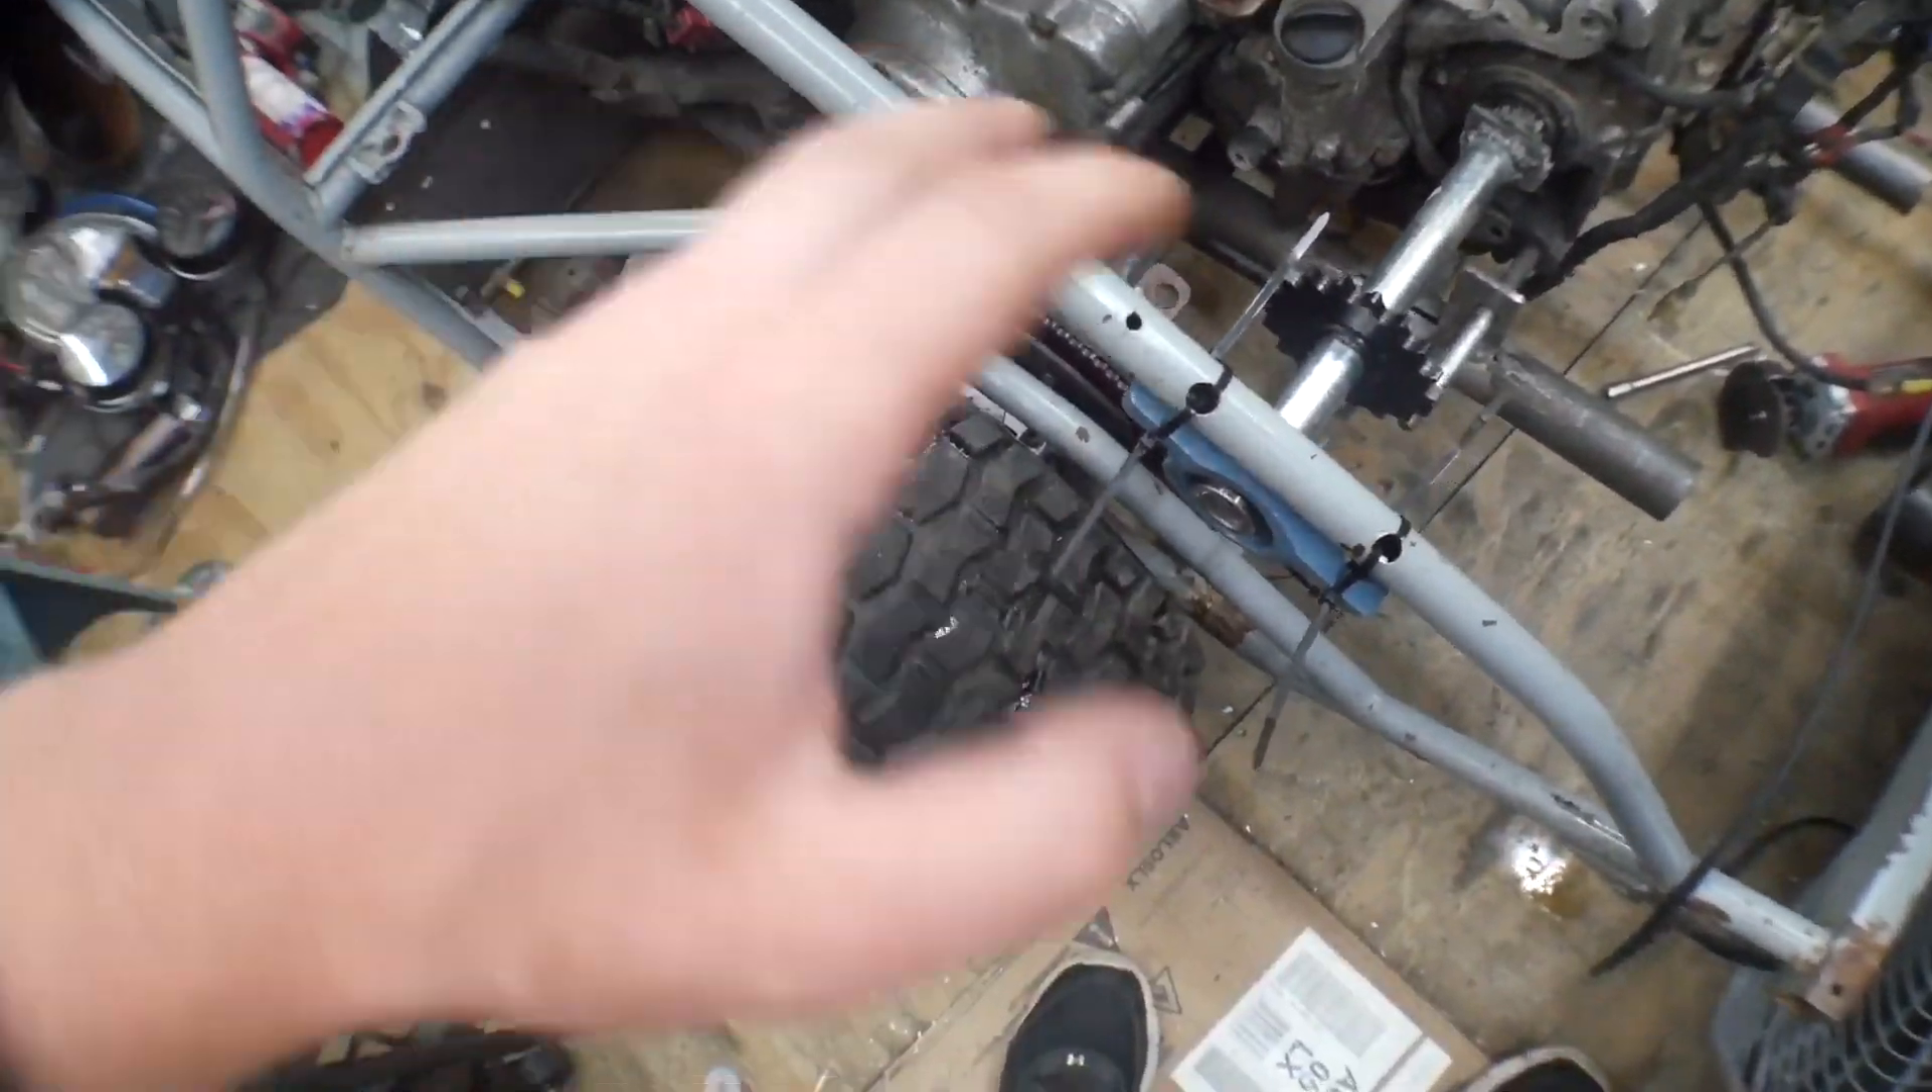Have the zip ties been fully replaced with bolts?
No.